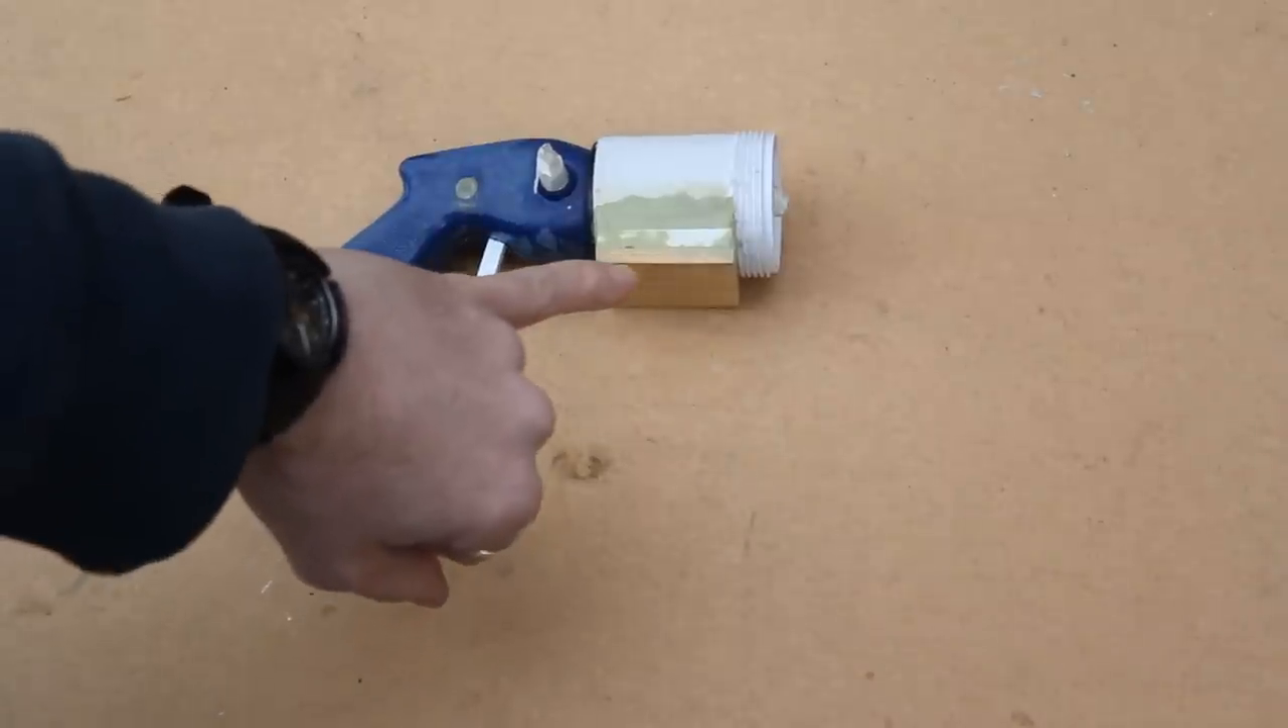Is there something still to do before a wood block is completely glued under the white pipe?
No.